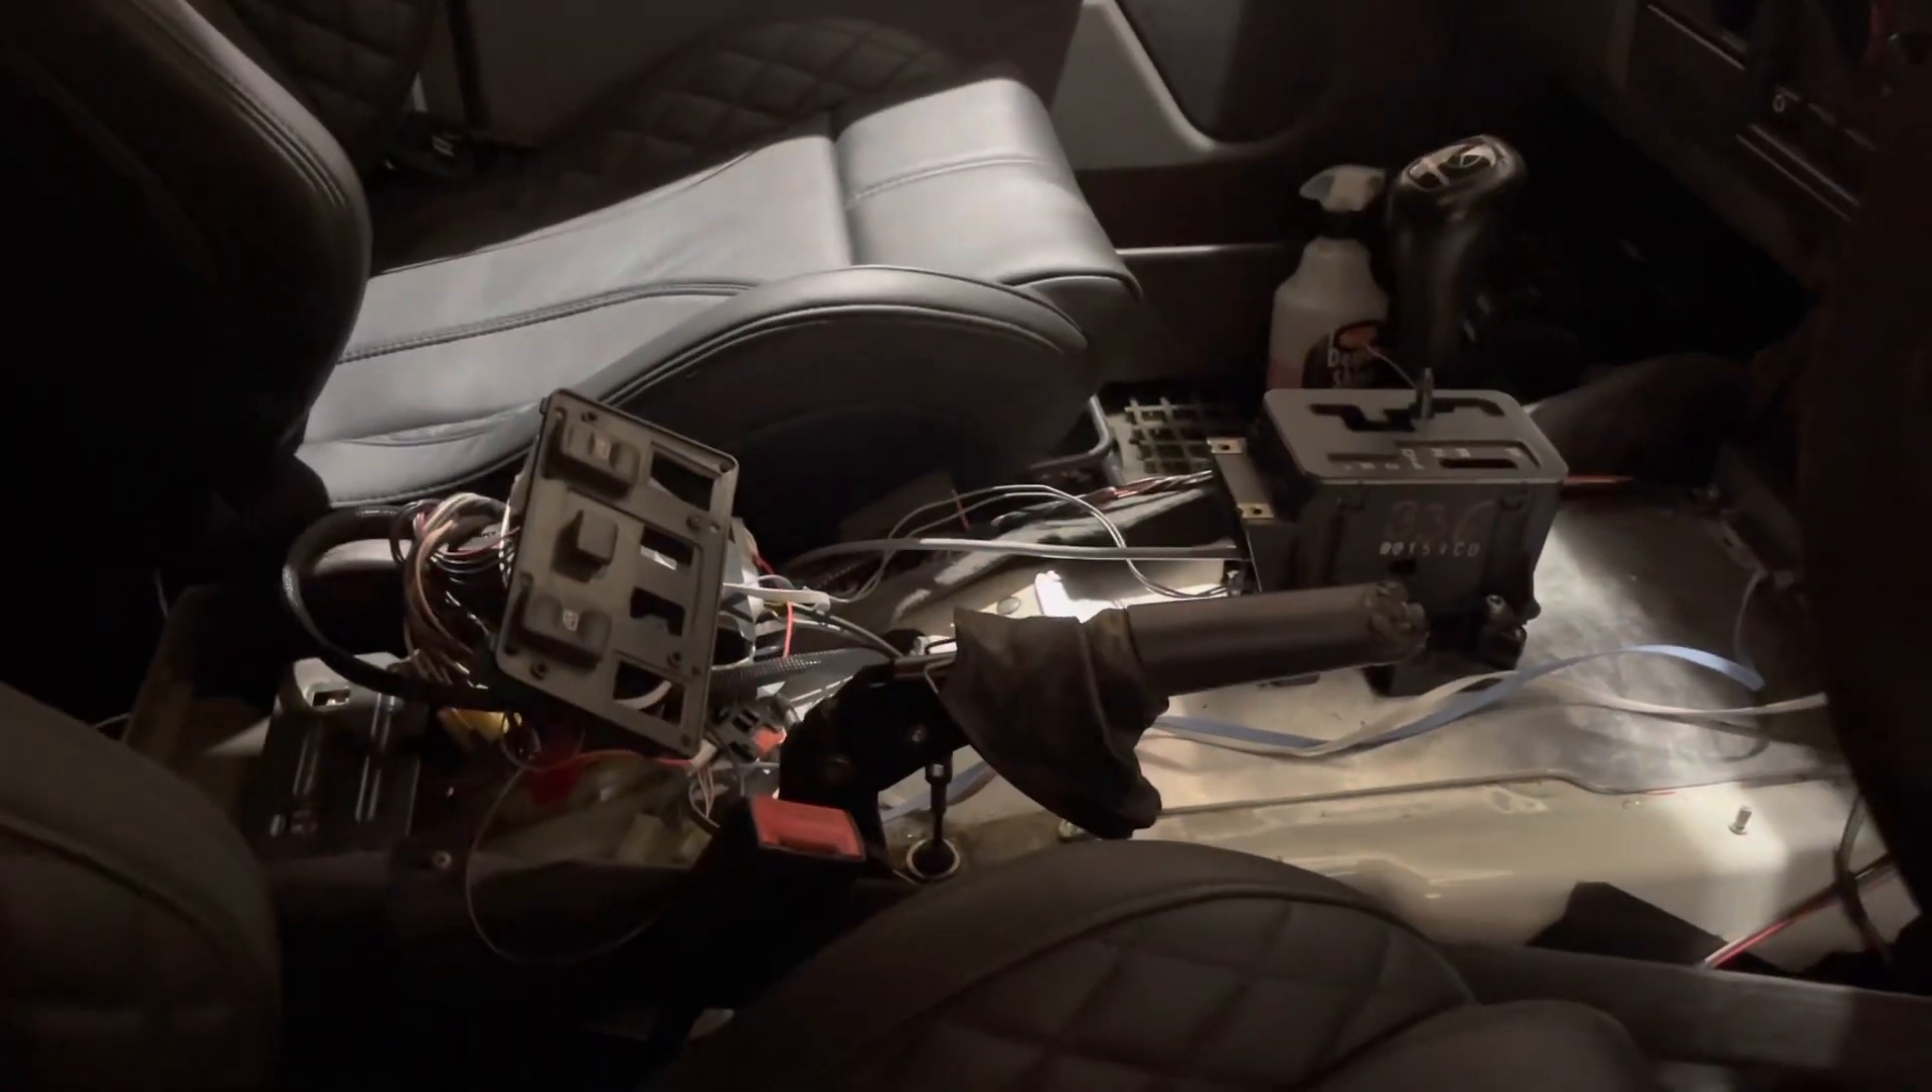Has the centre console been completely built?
No.